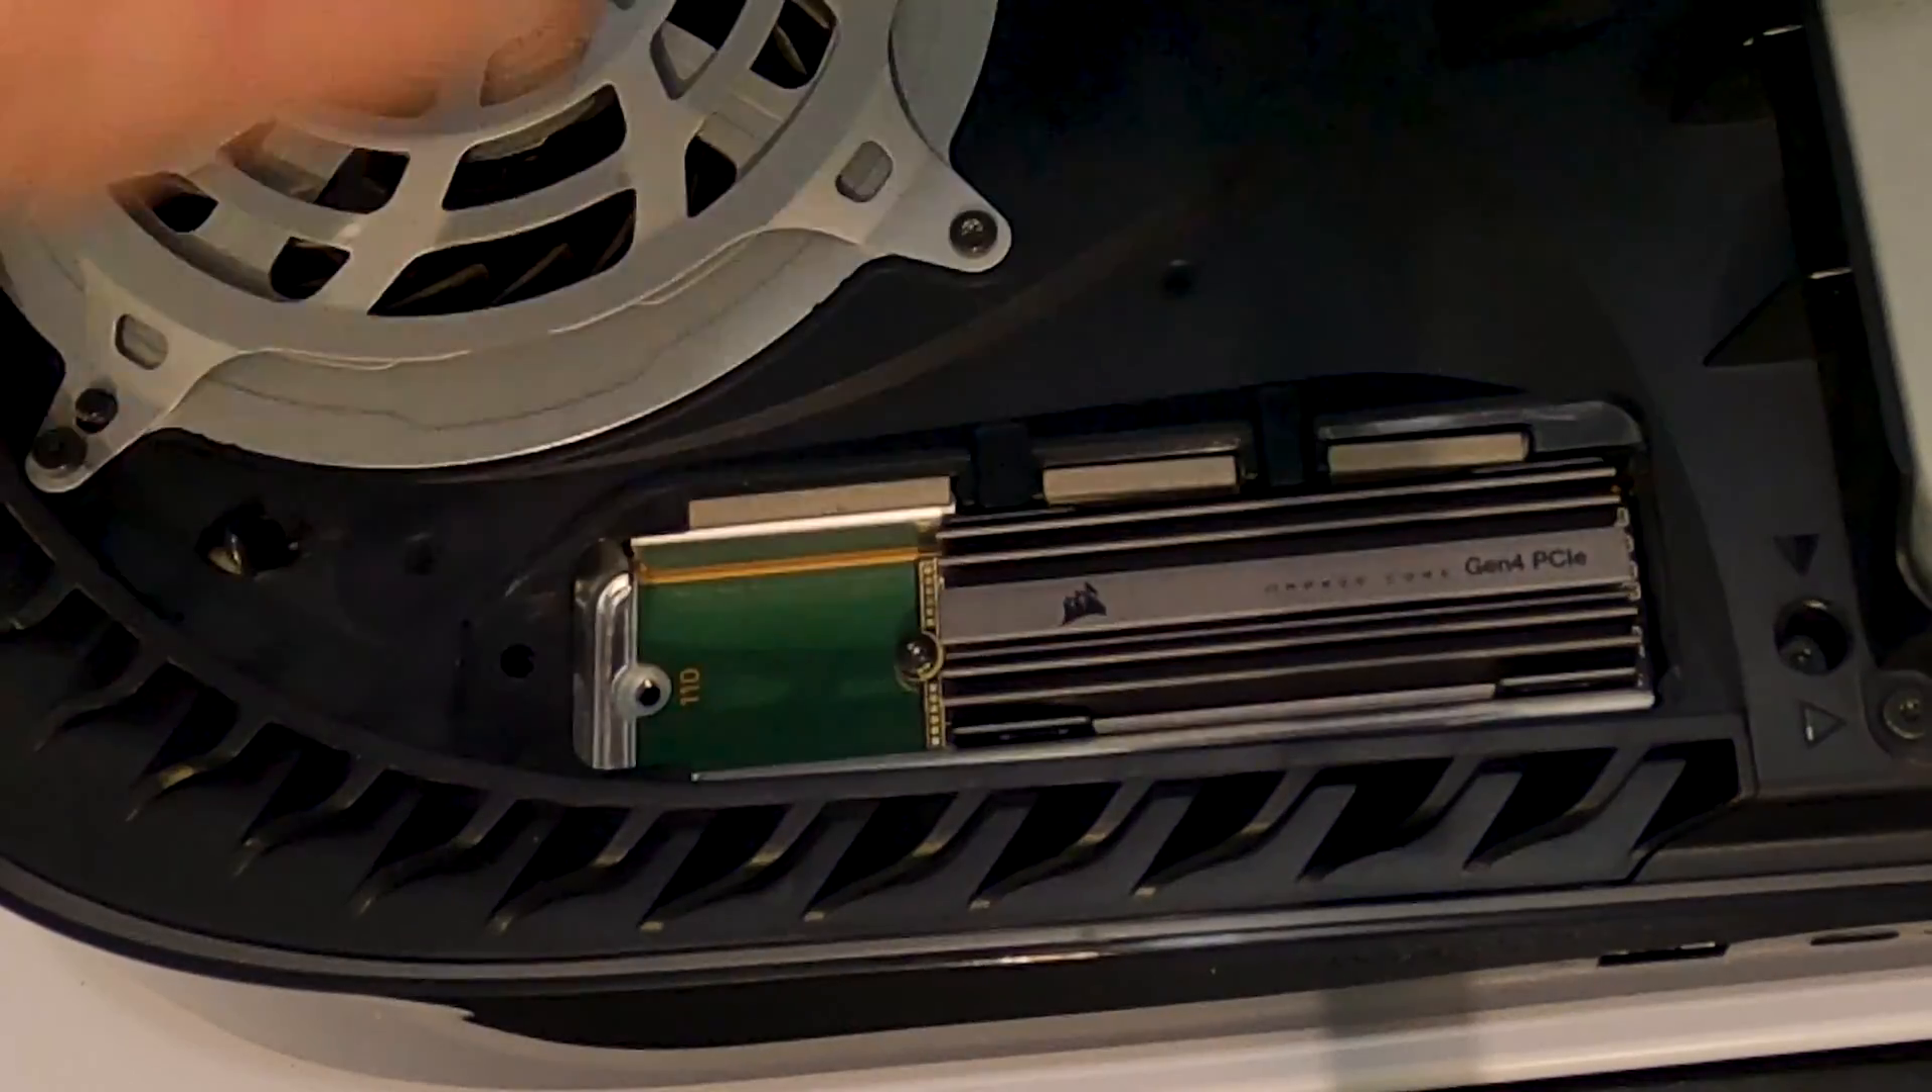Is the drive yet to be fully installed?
No.